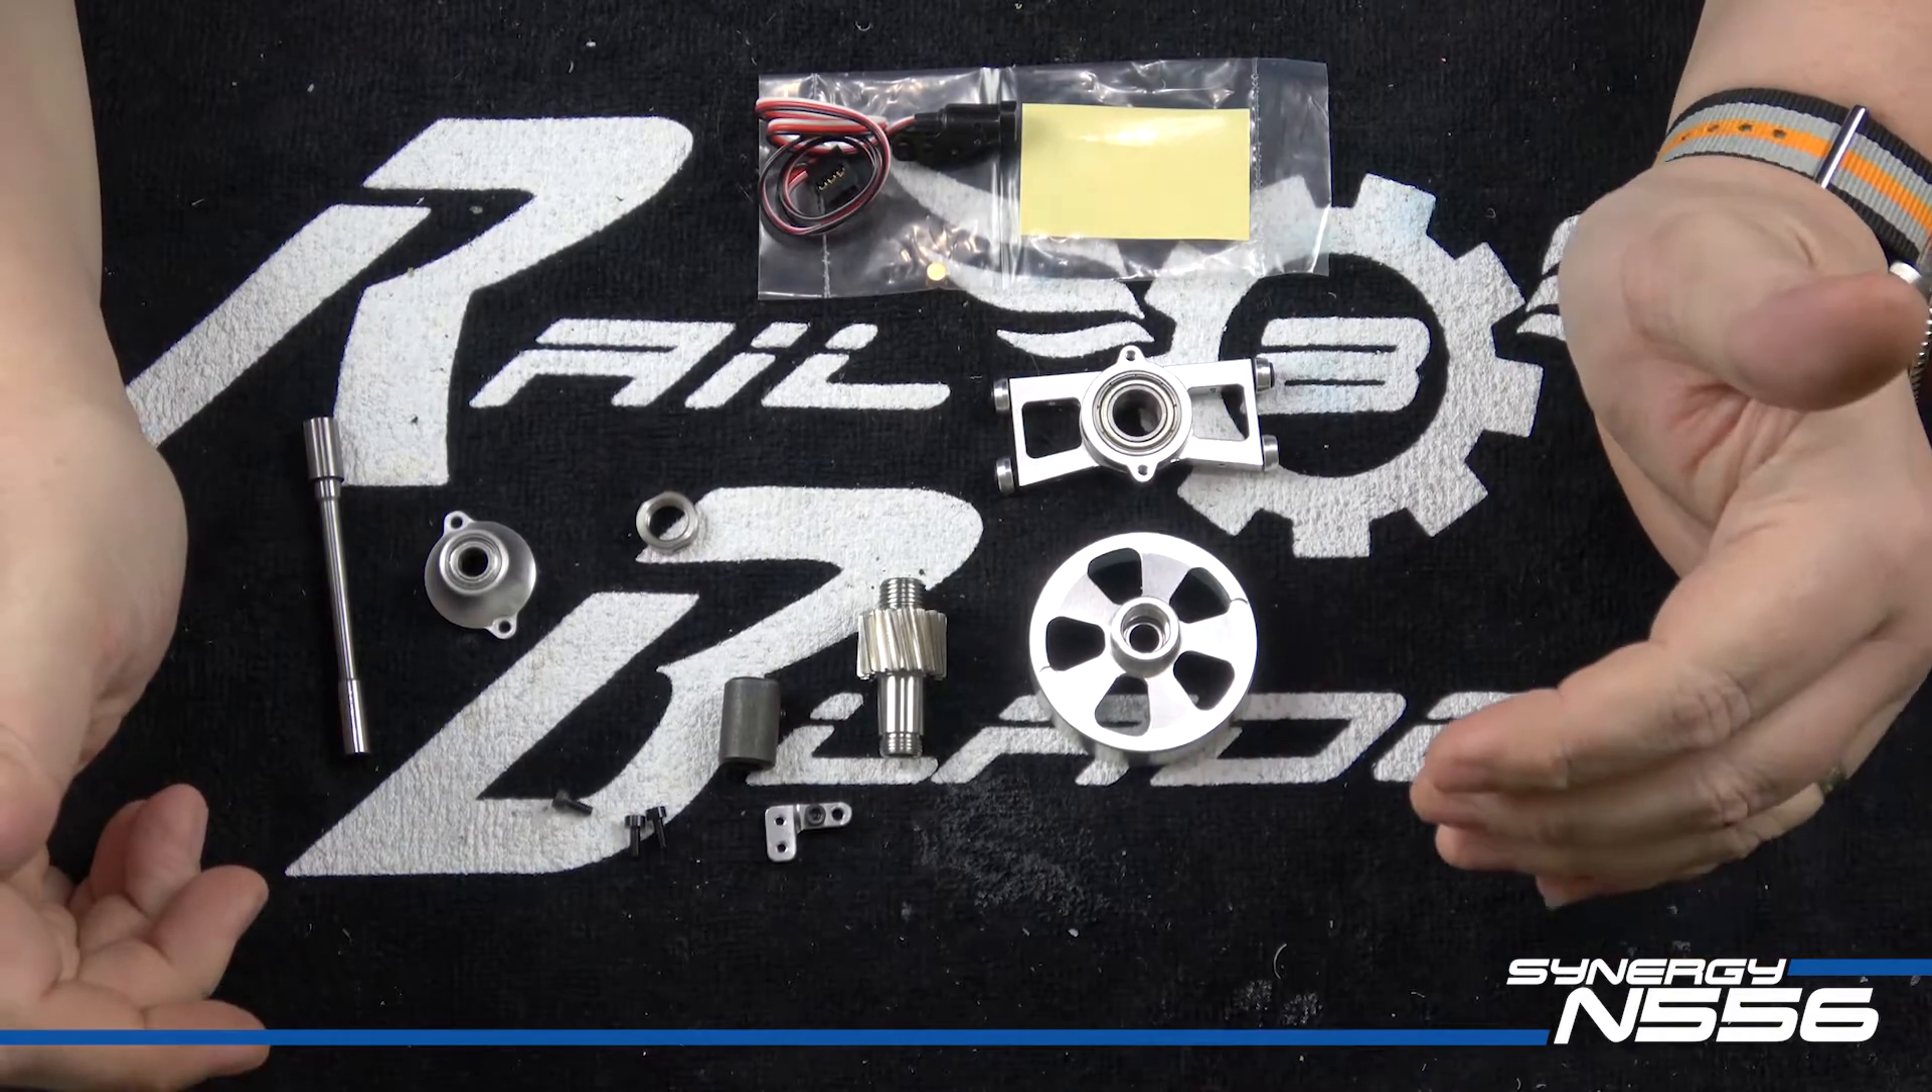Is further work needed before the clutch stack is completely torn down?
No.